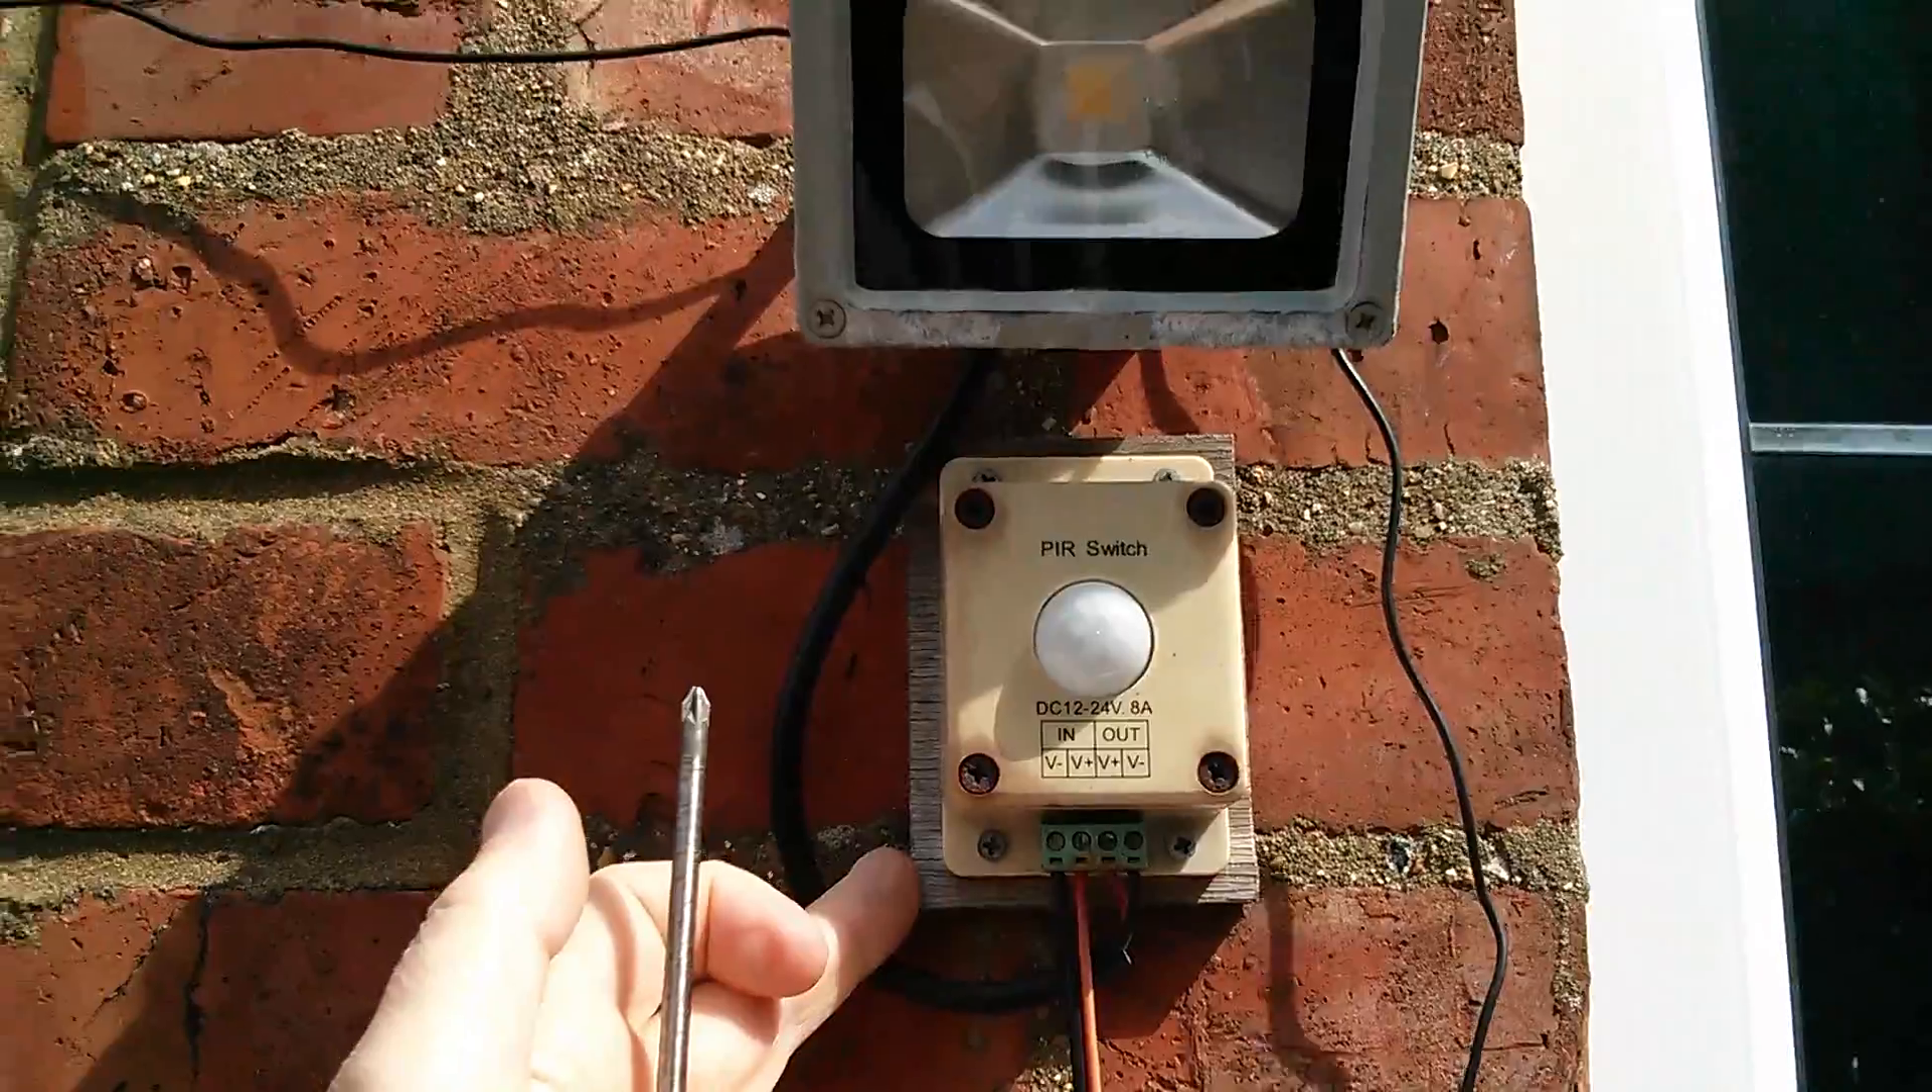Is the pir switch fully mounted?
Yes.